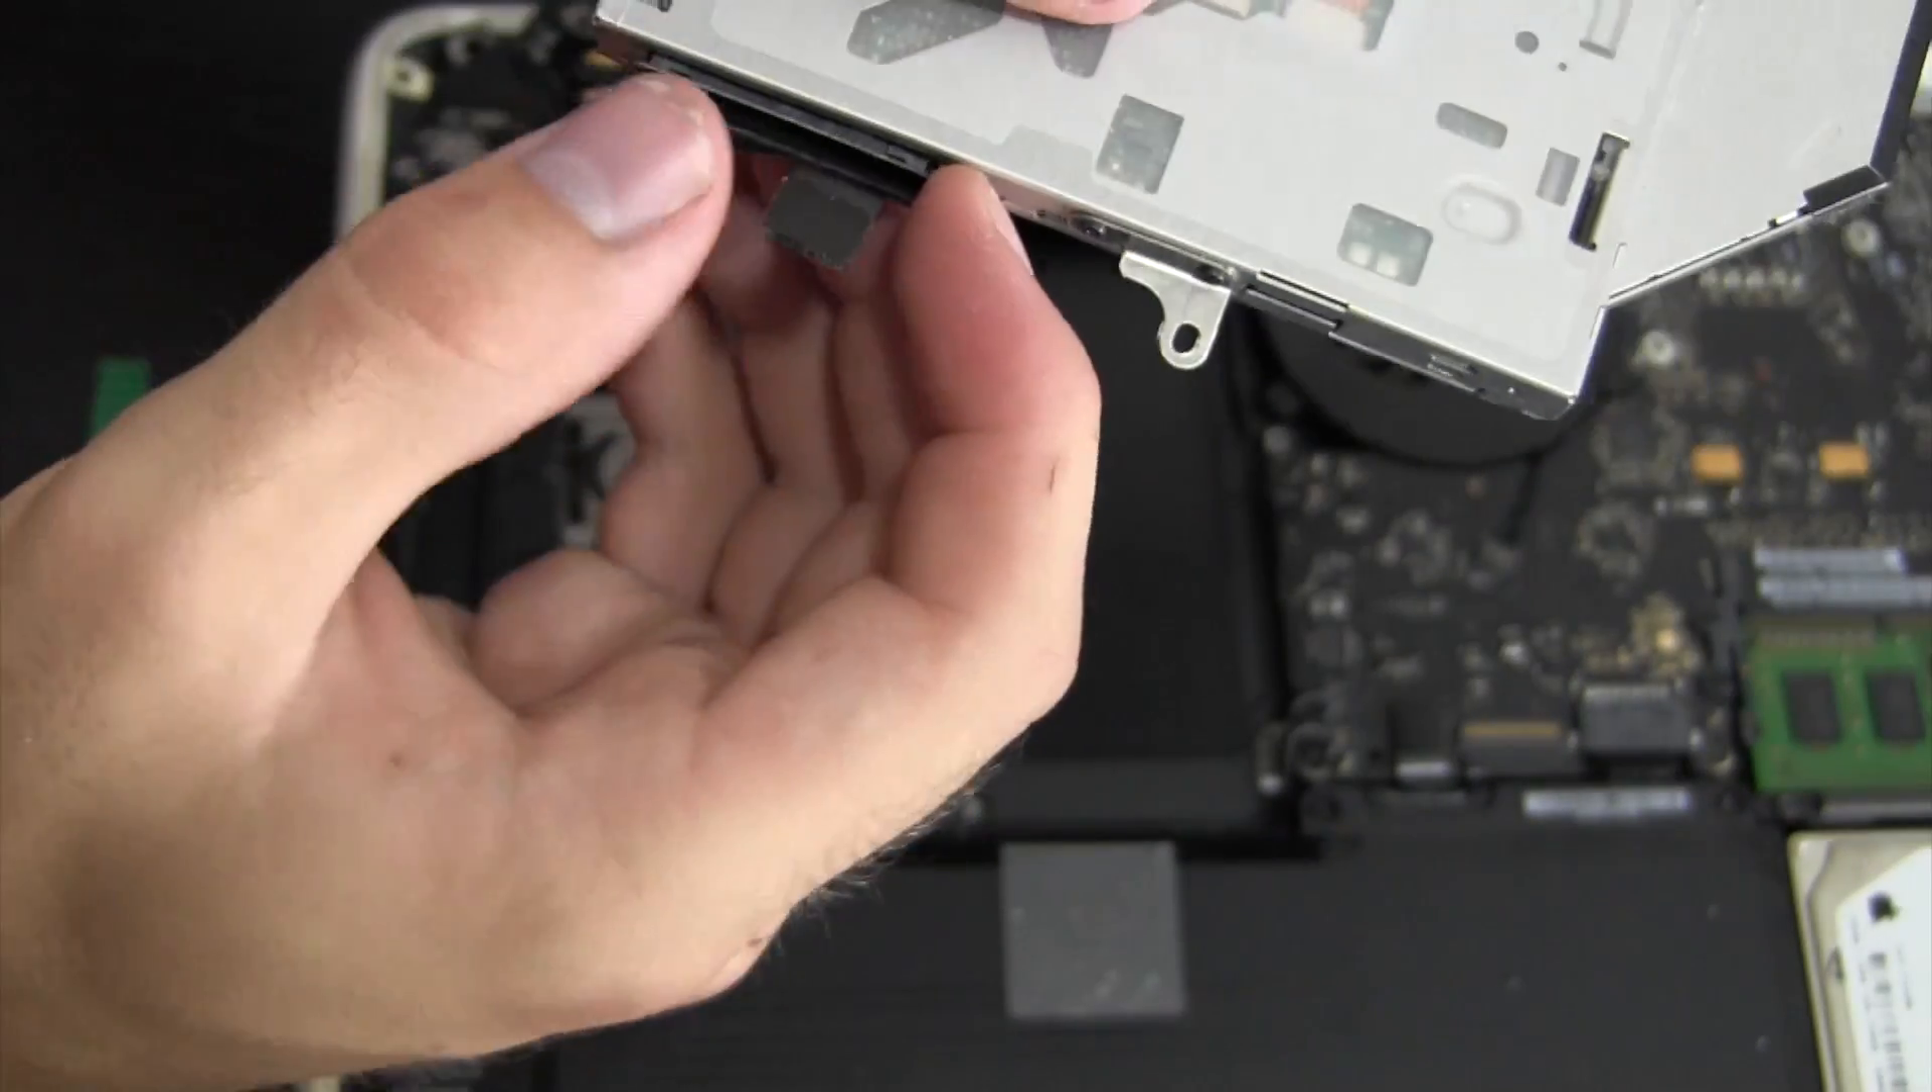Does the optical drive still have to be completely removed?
No.